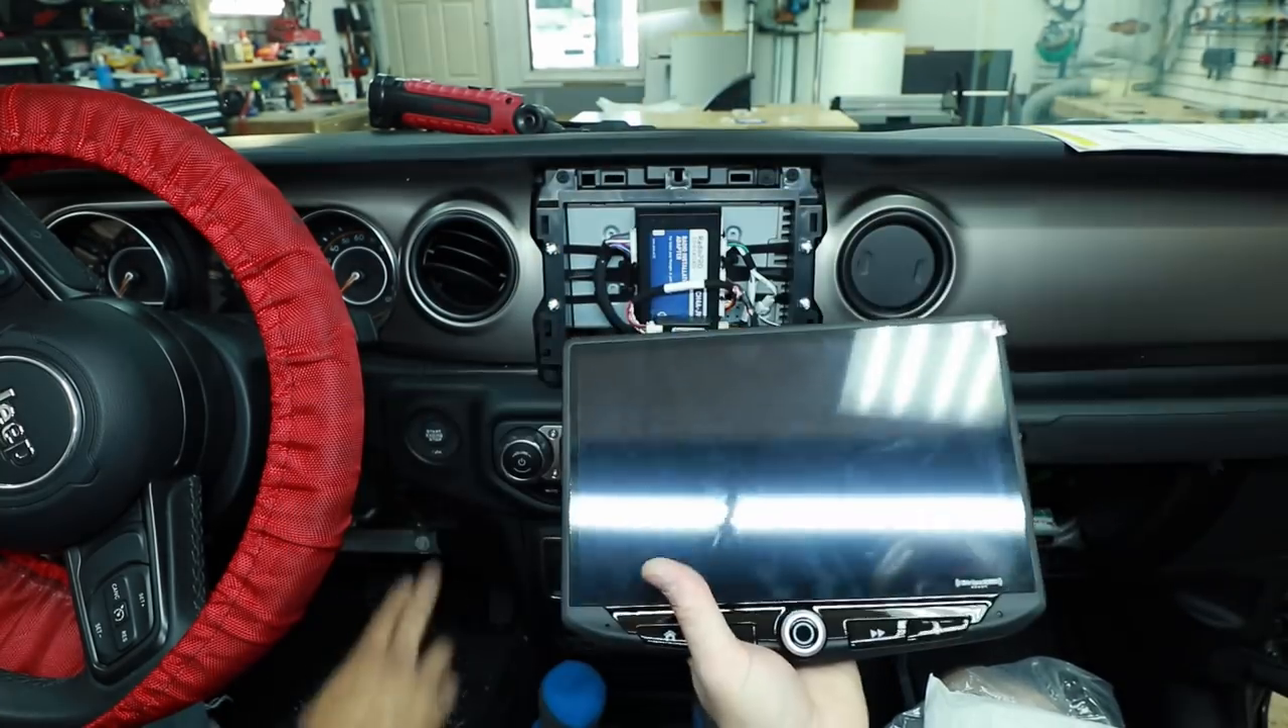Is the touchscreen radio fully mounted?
No.